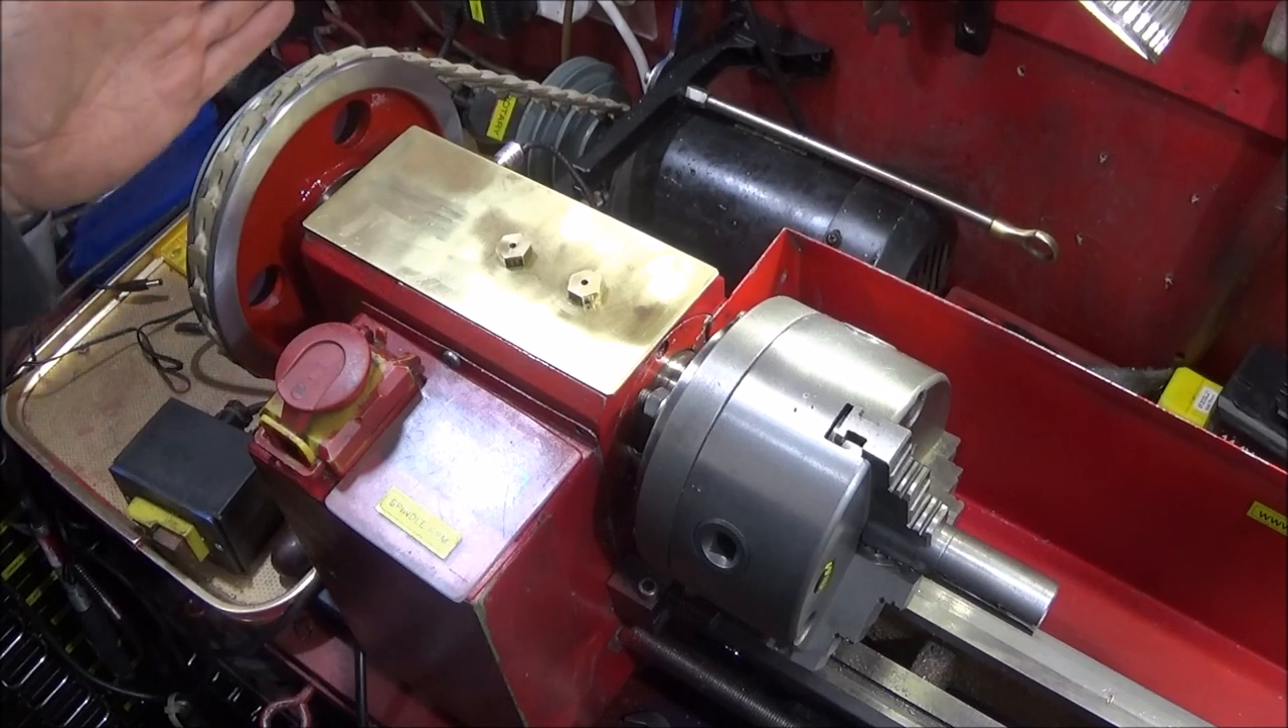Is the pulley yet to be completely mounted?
No.